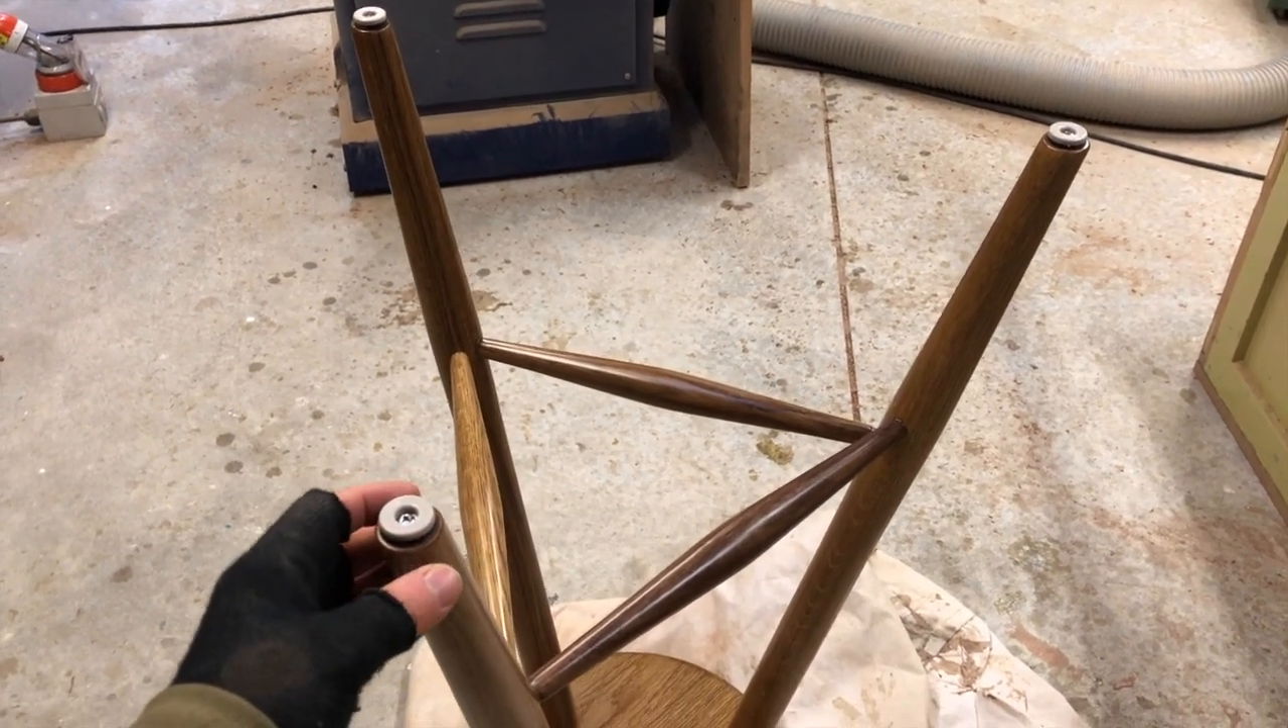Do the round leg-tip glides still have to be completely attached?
No.